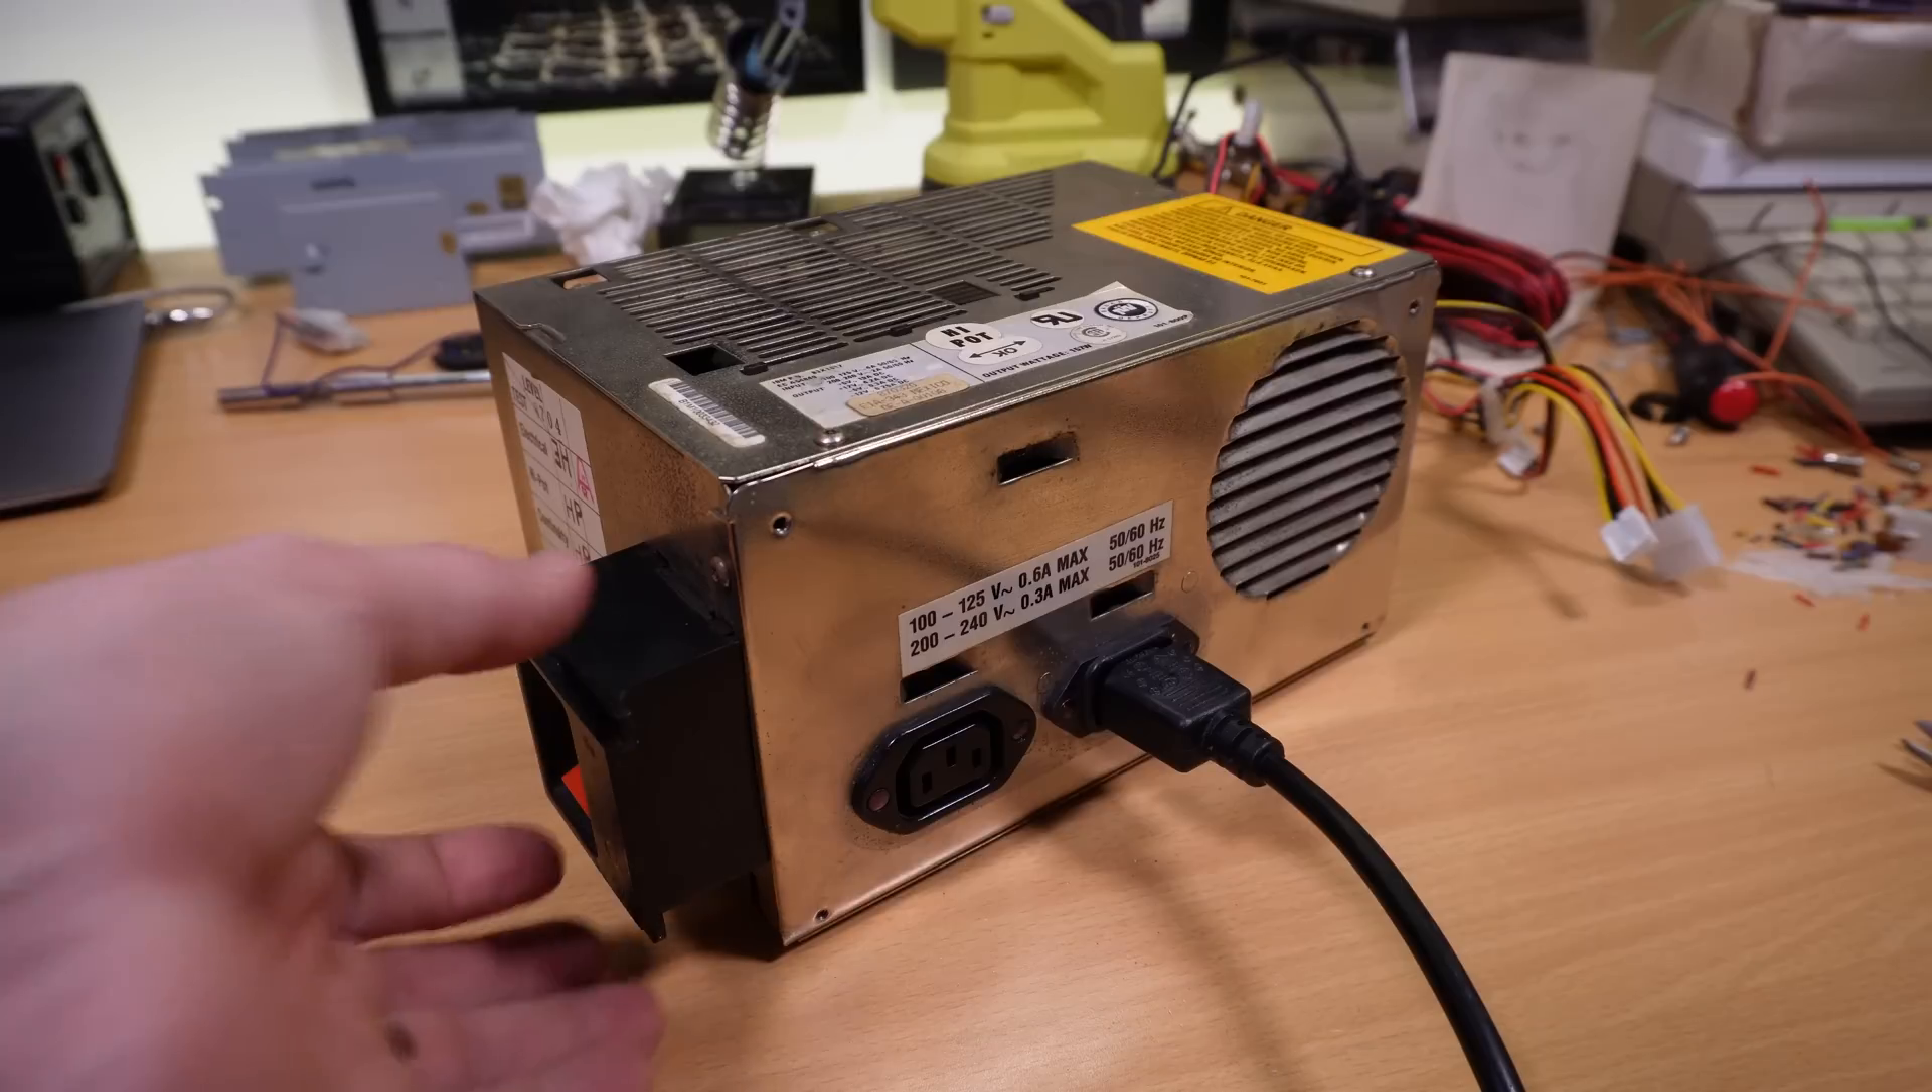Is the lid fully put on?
Yes.